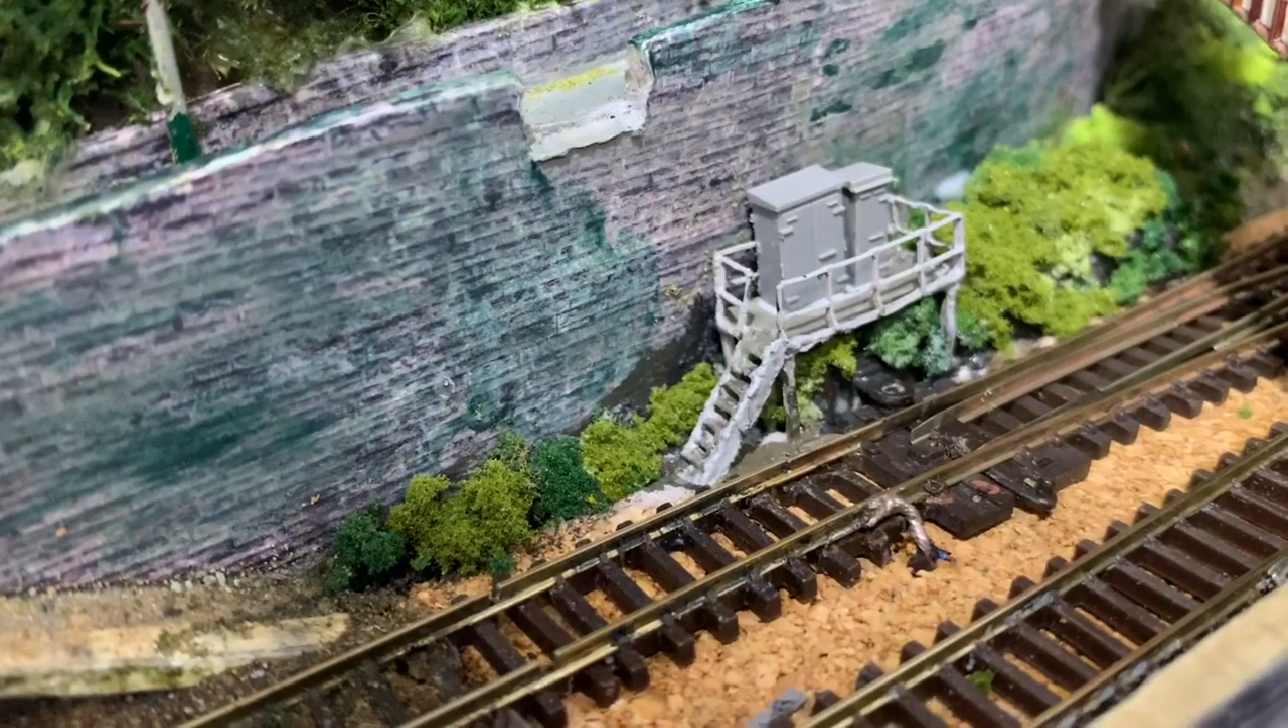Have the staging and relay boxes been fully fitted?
Yes.